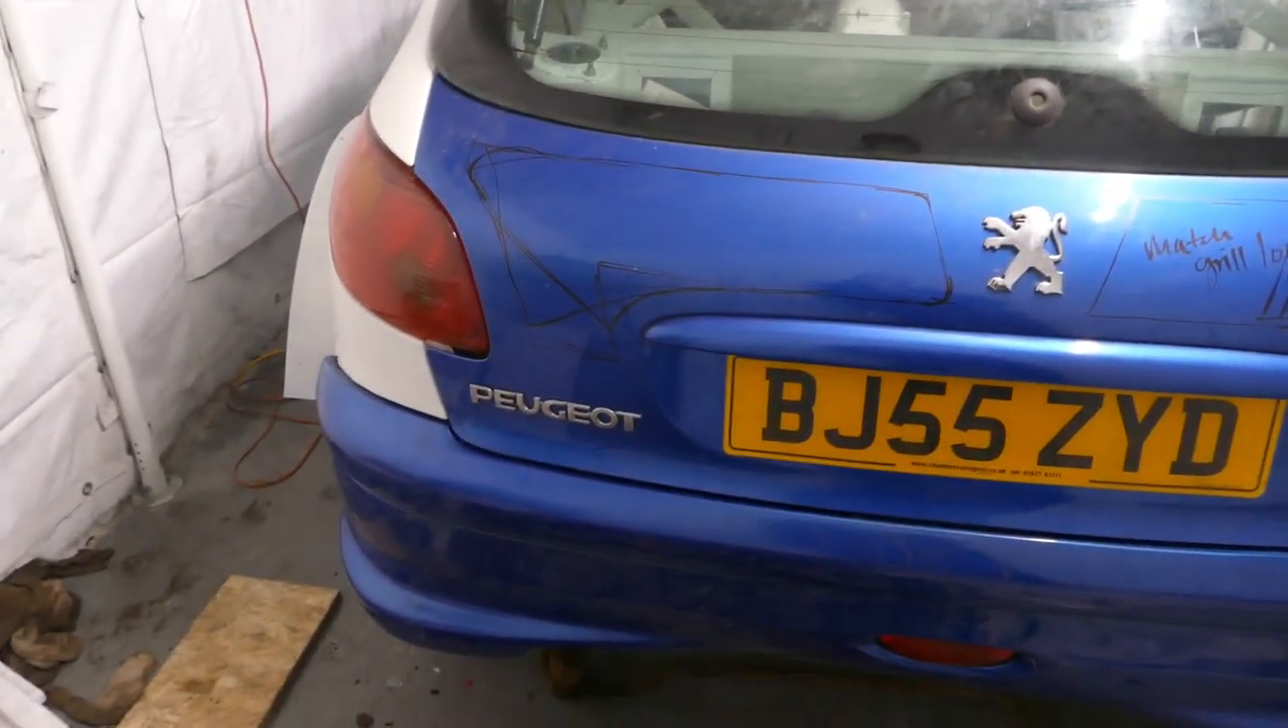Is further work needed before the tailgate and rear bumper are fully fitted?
No.